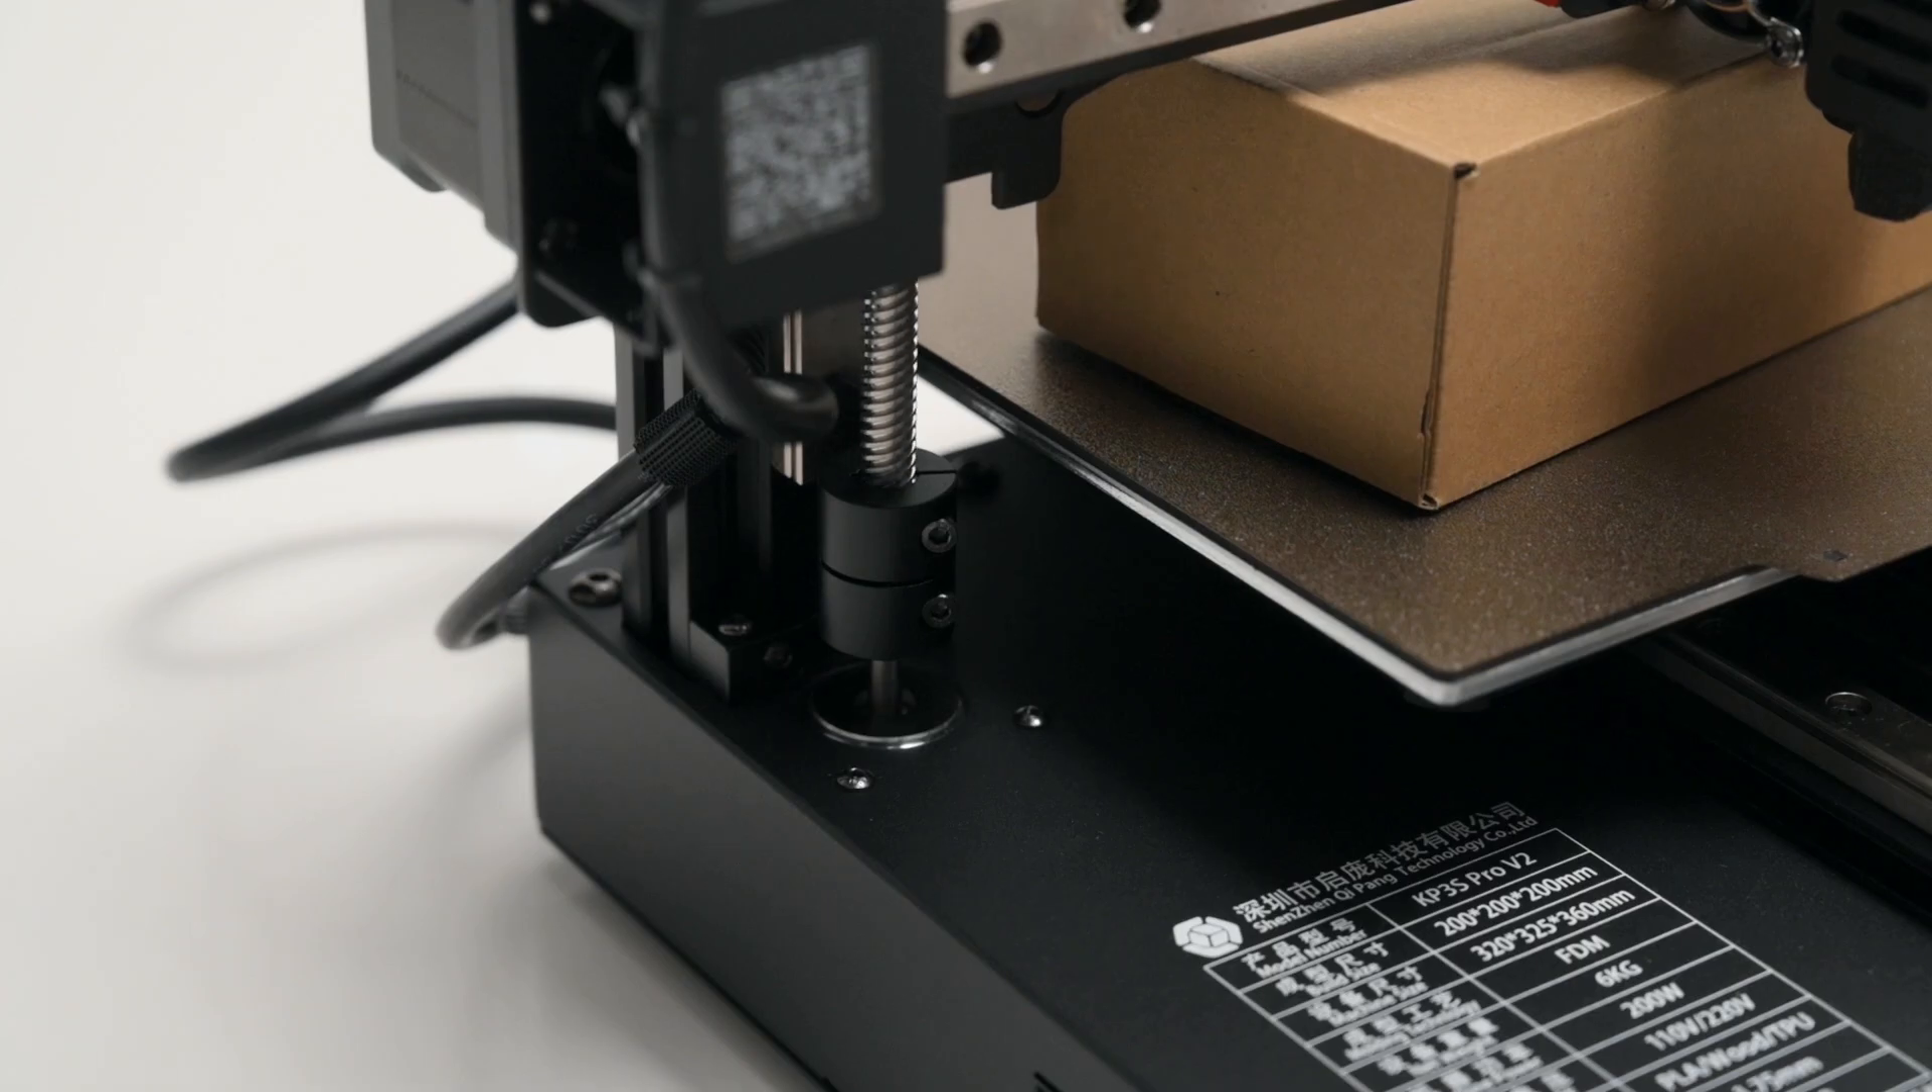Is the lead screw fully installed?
Yes.